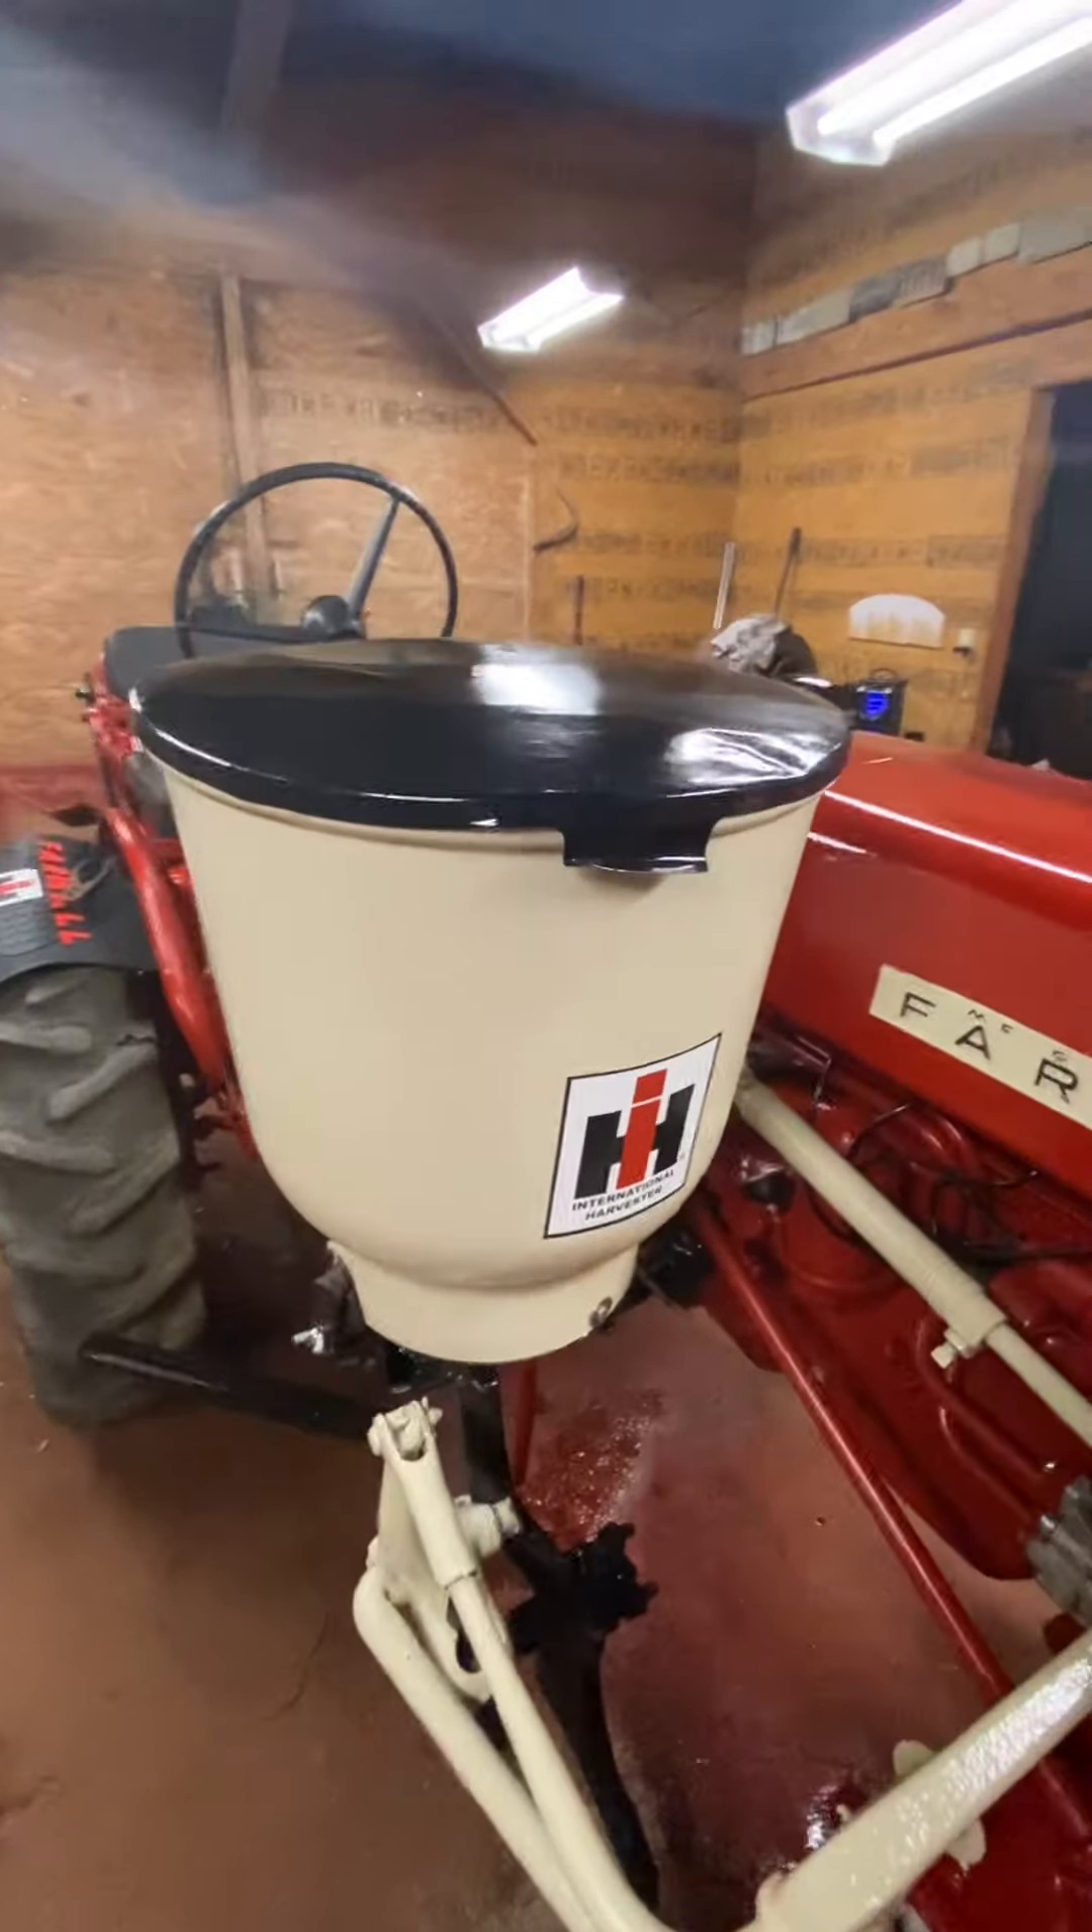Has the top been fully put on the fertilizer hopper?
Yes.